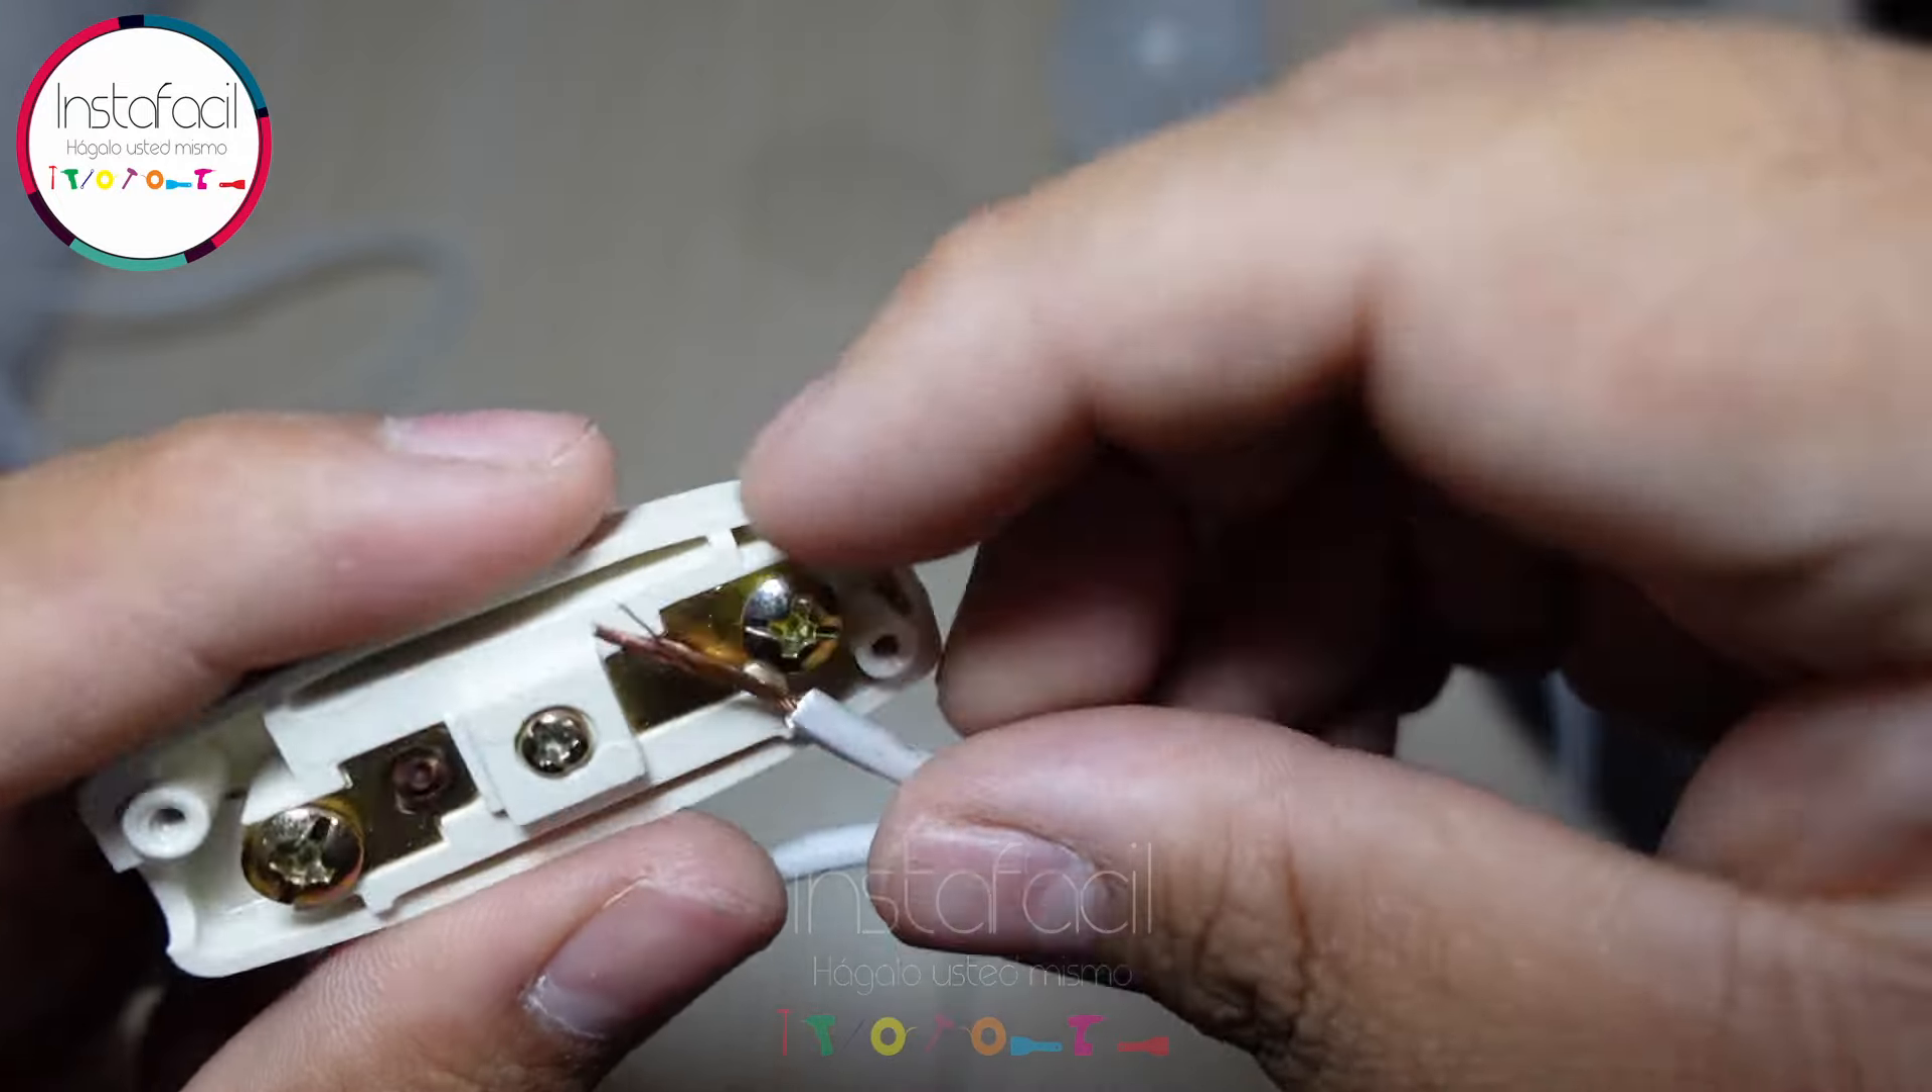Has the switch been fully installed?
No.